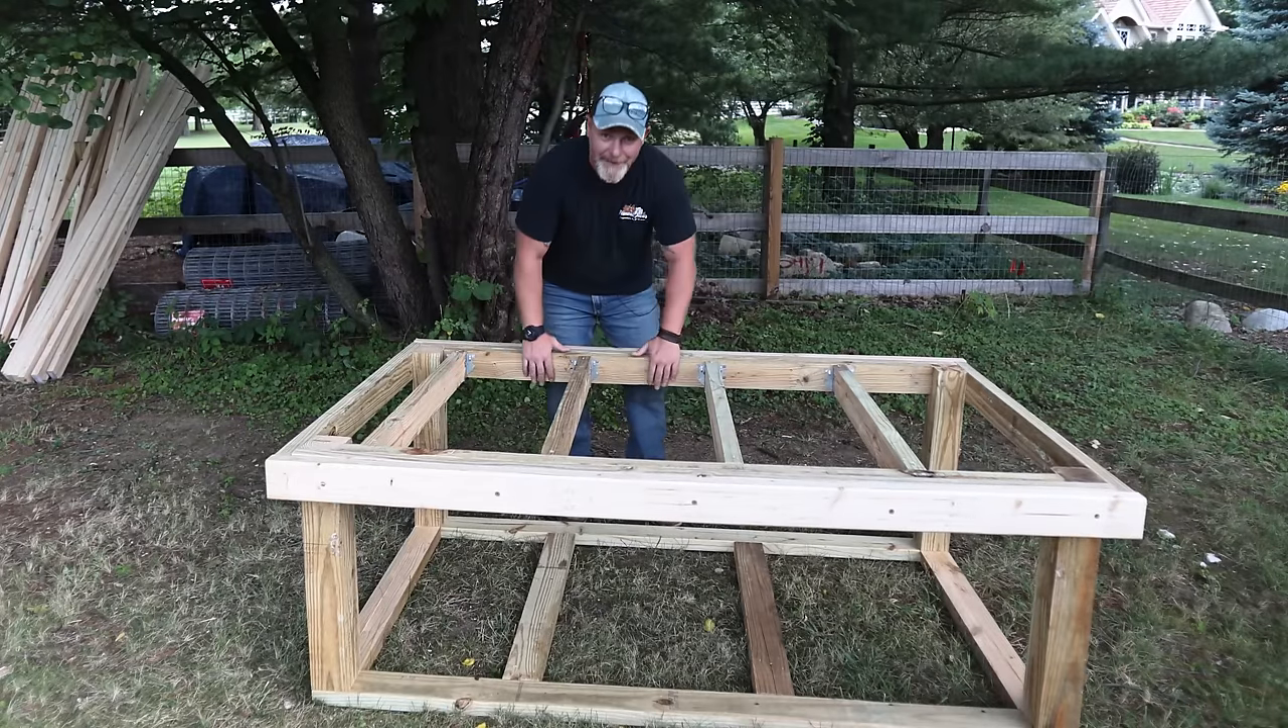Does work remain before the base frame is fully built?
No.